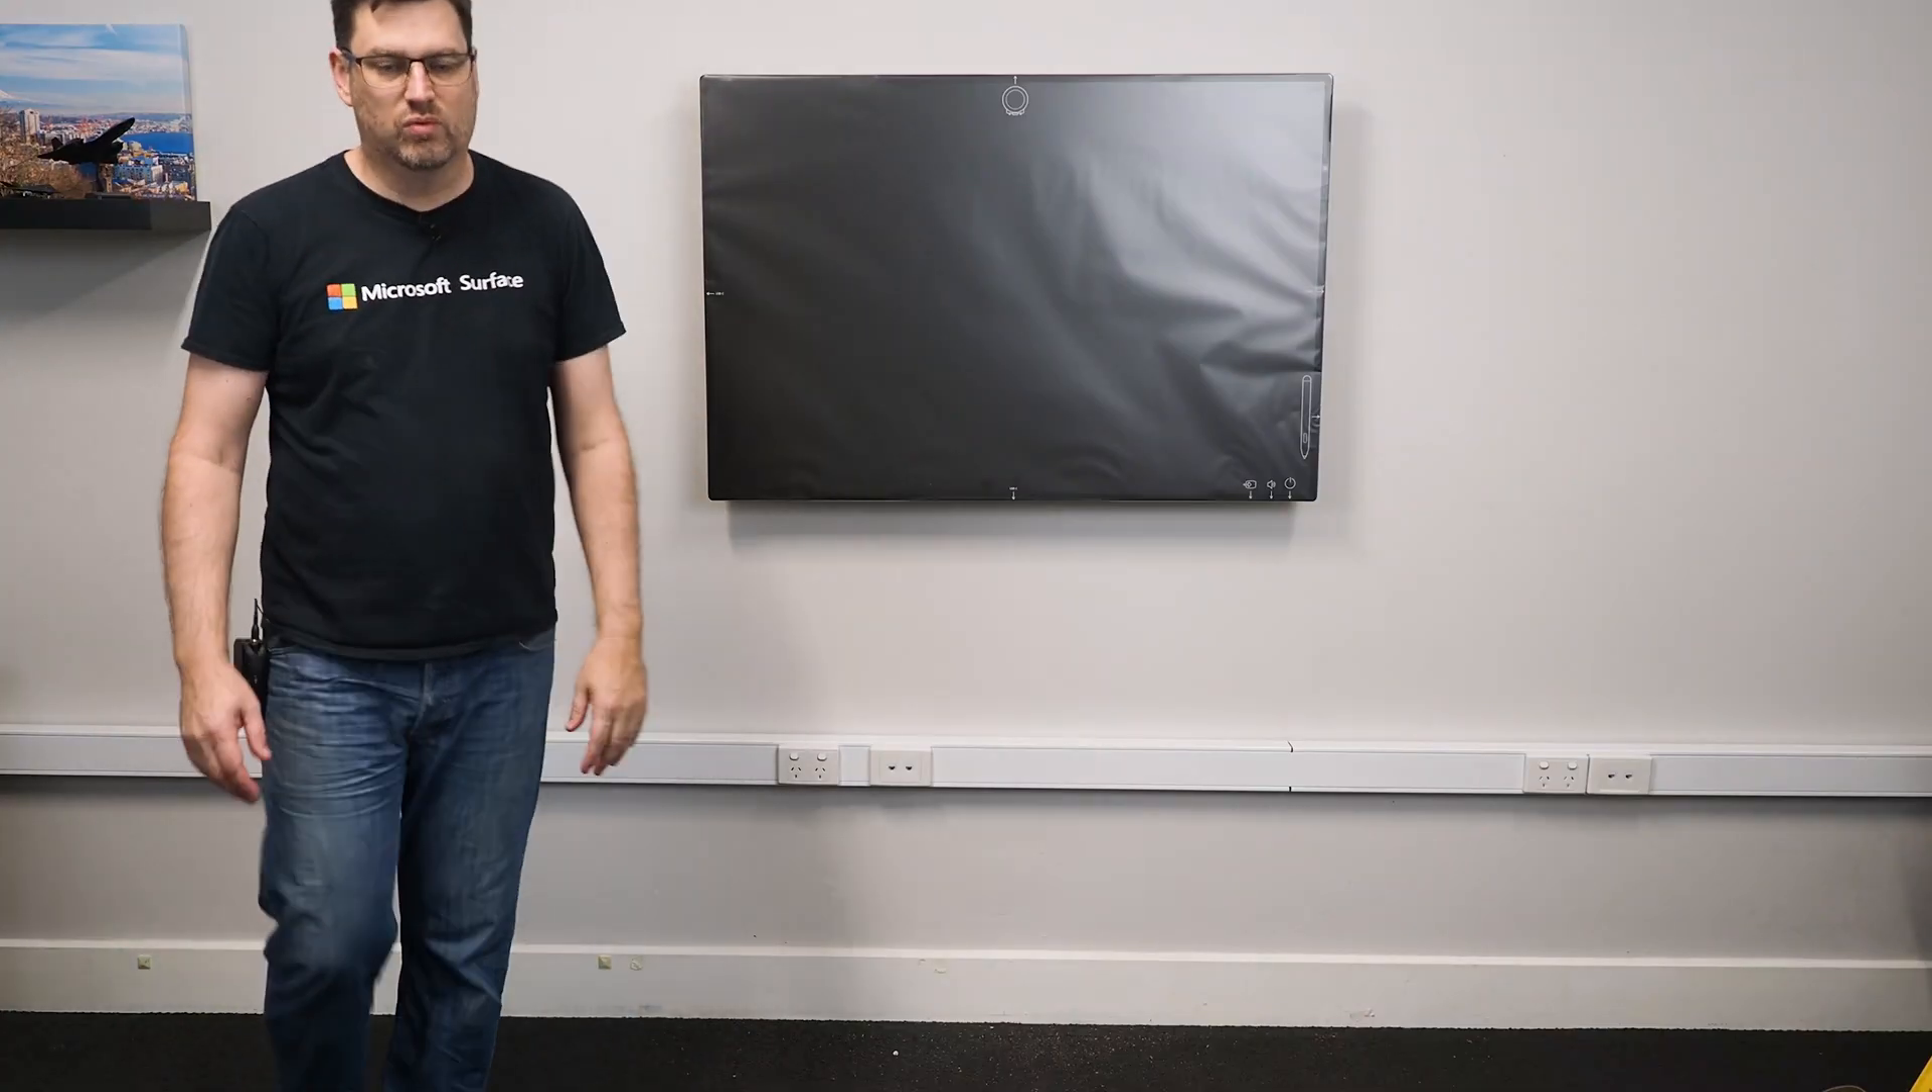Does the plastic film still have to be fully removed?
Yes.